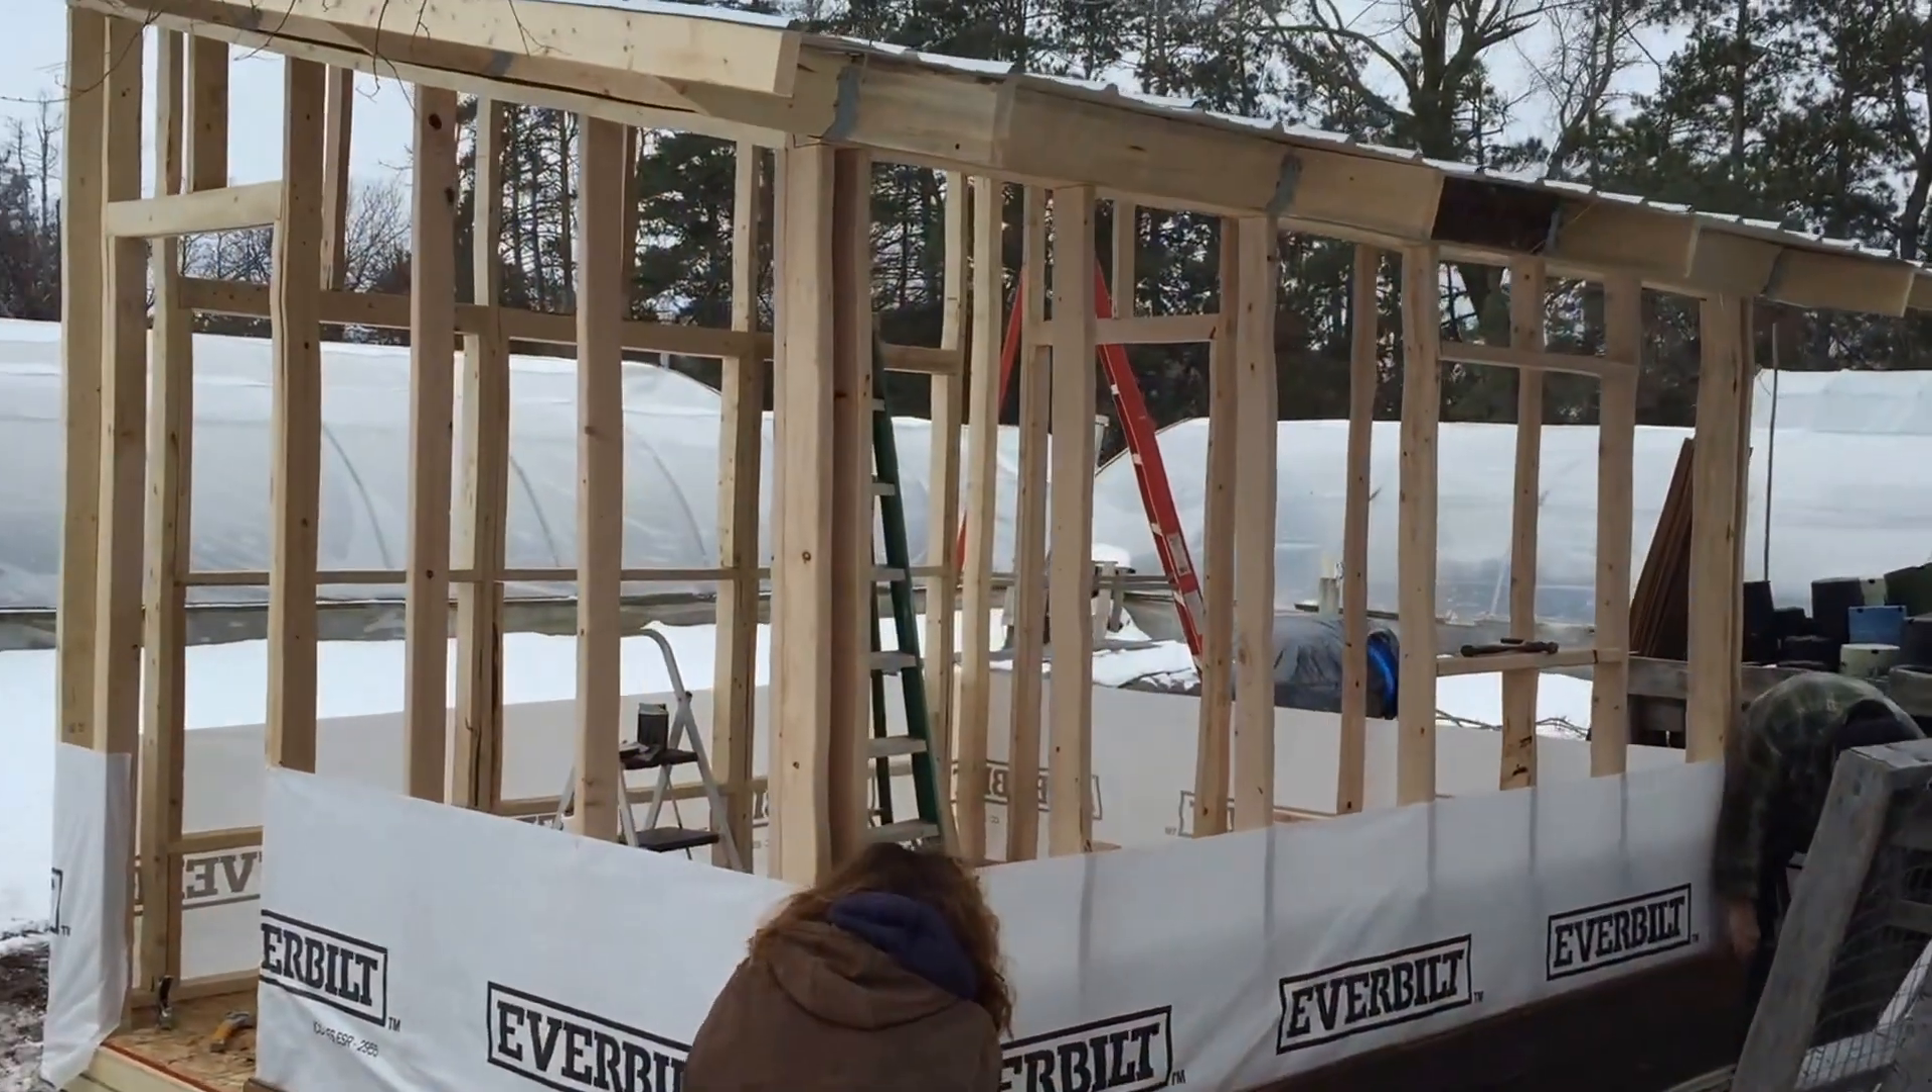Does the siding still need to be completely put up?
Yes.